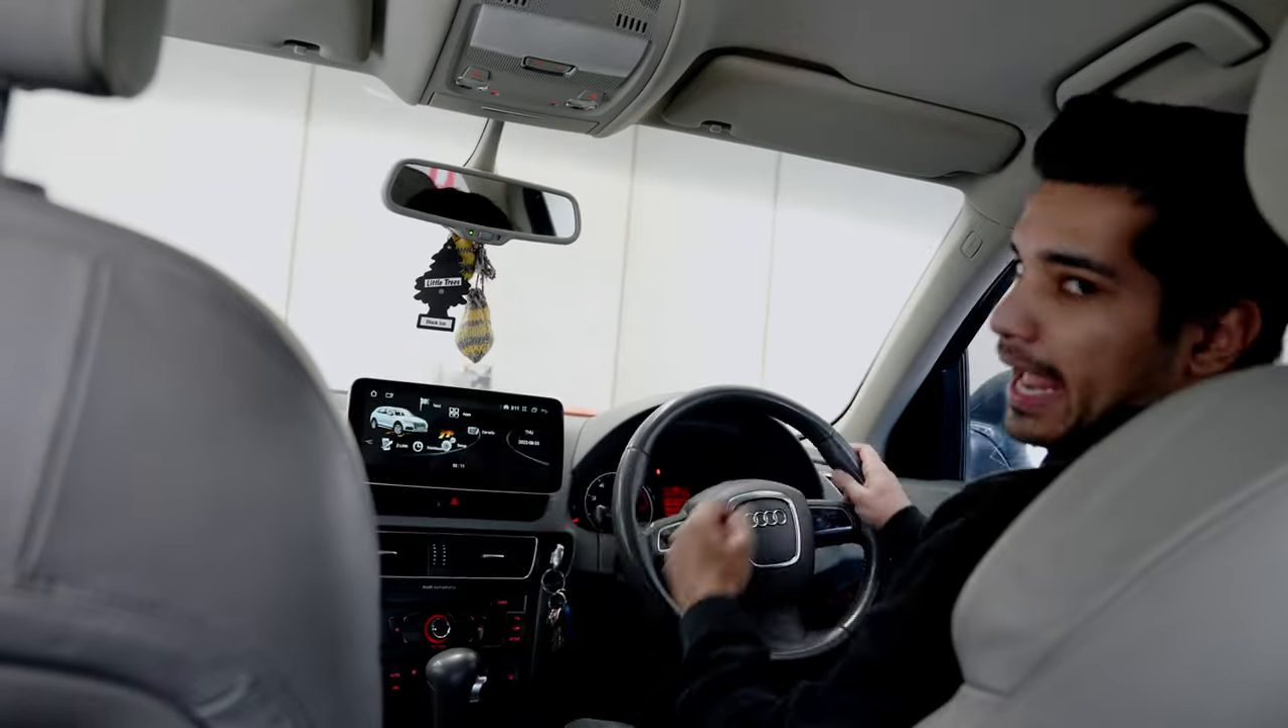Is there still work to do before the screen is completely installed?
No.